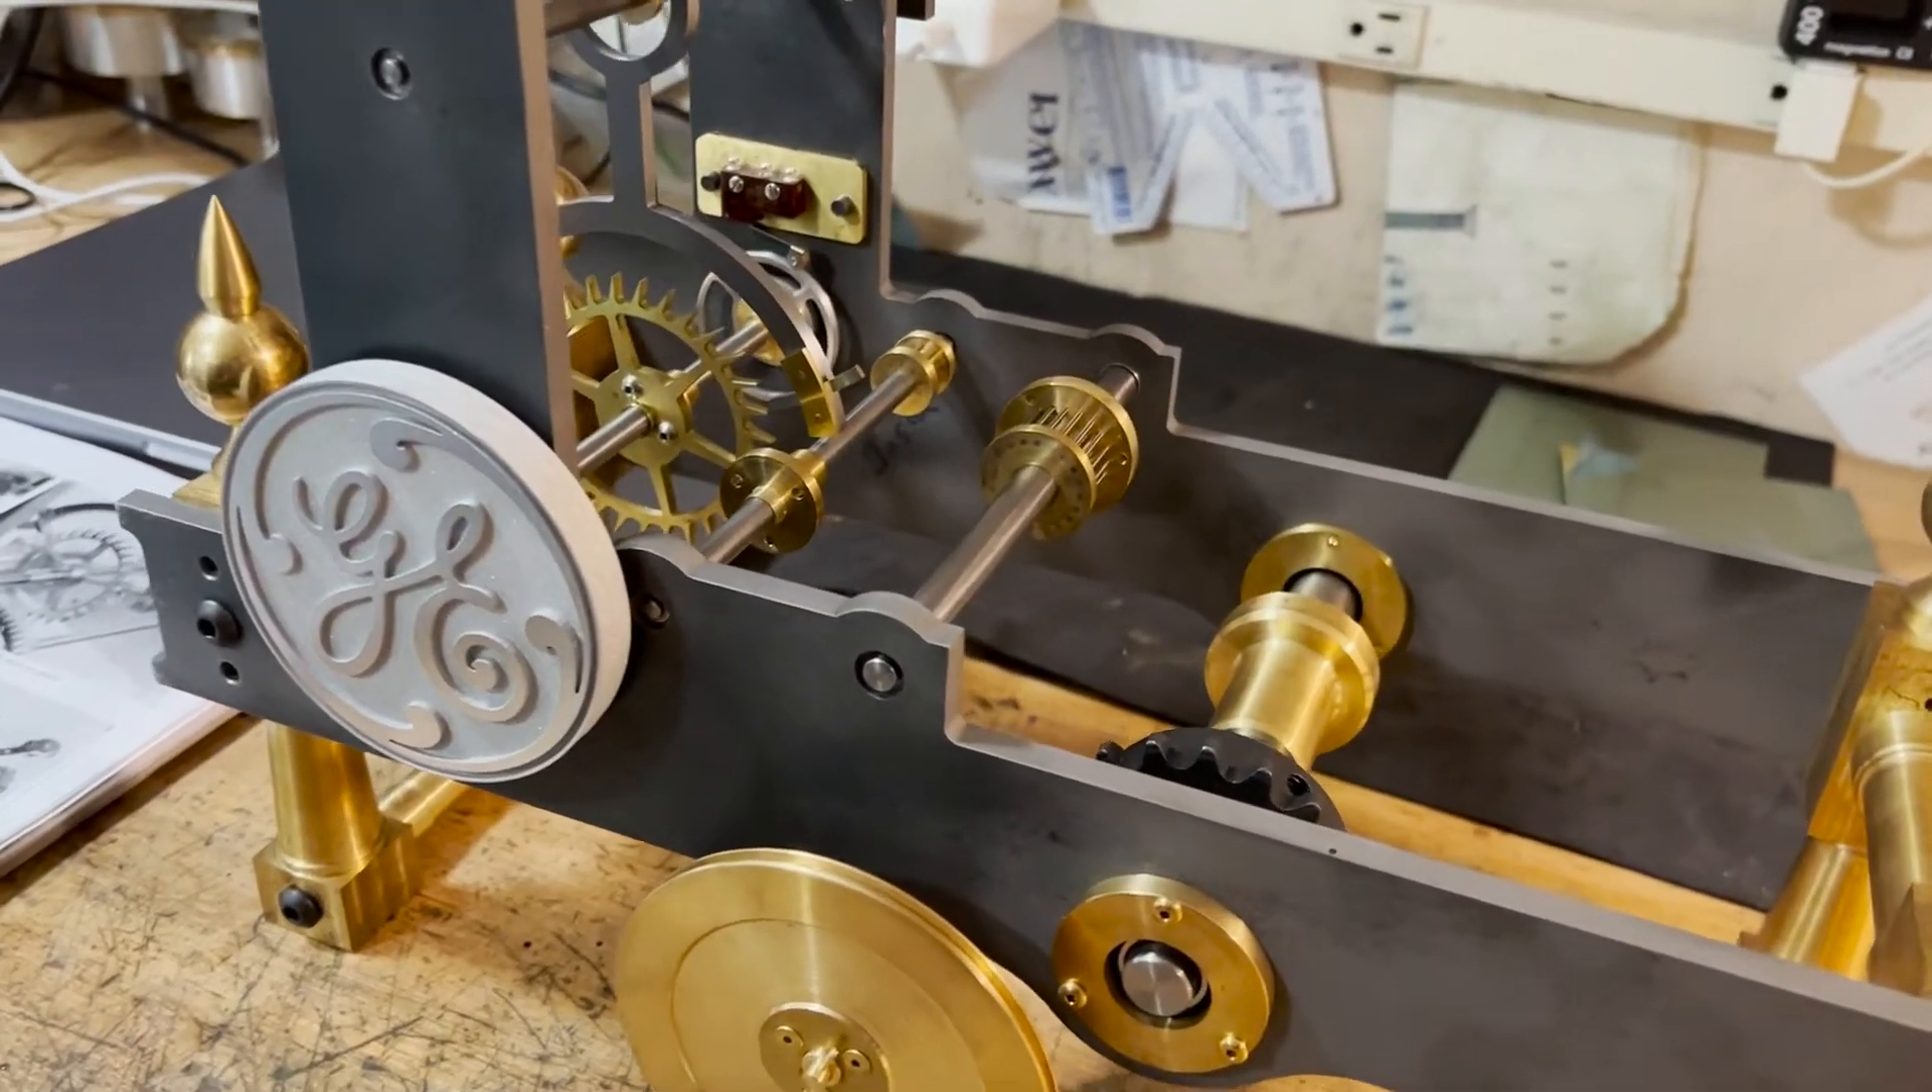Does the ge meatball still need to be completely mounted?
No.